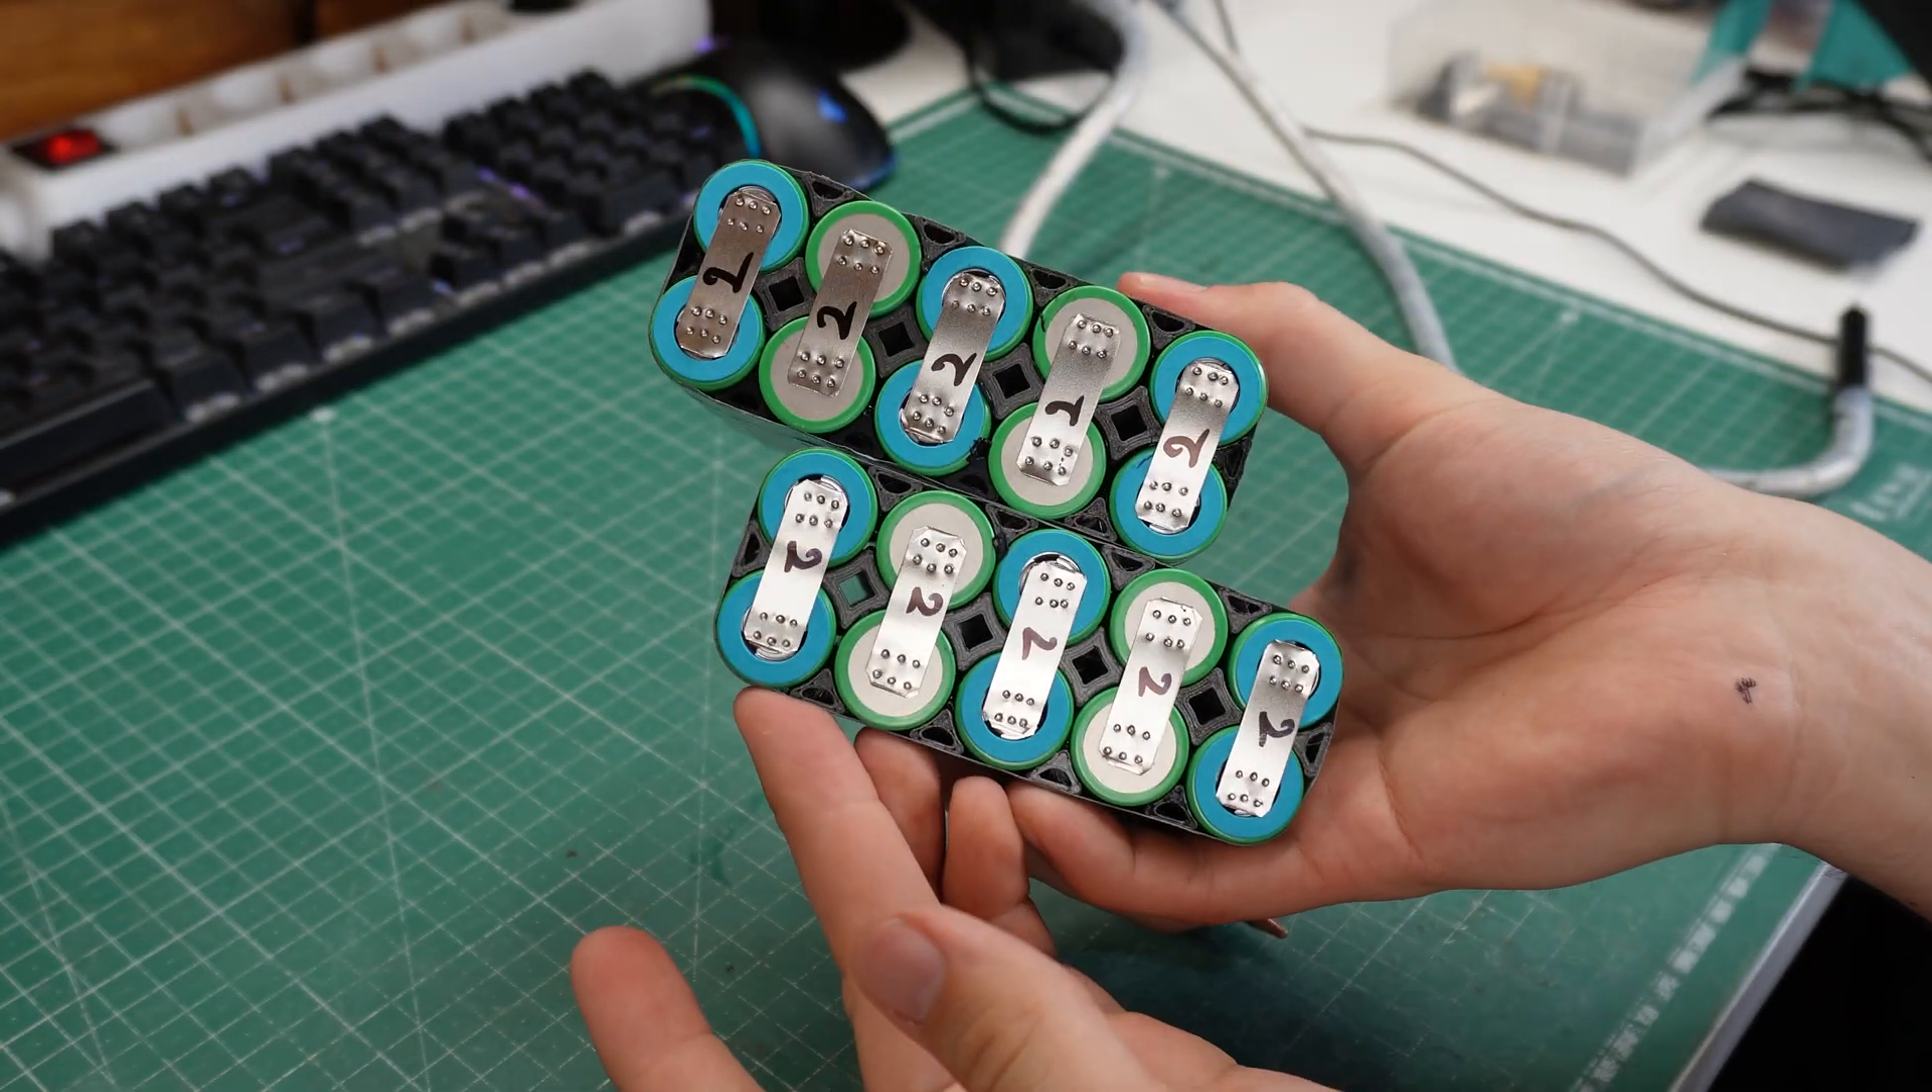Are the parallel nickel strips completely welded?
Yes.